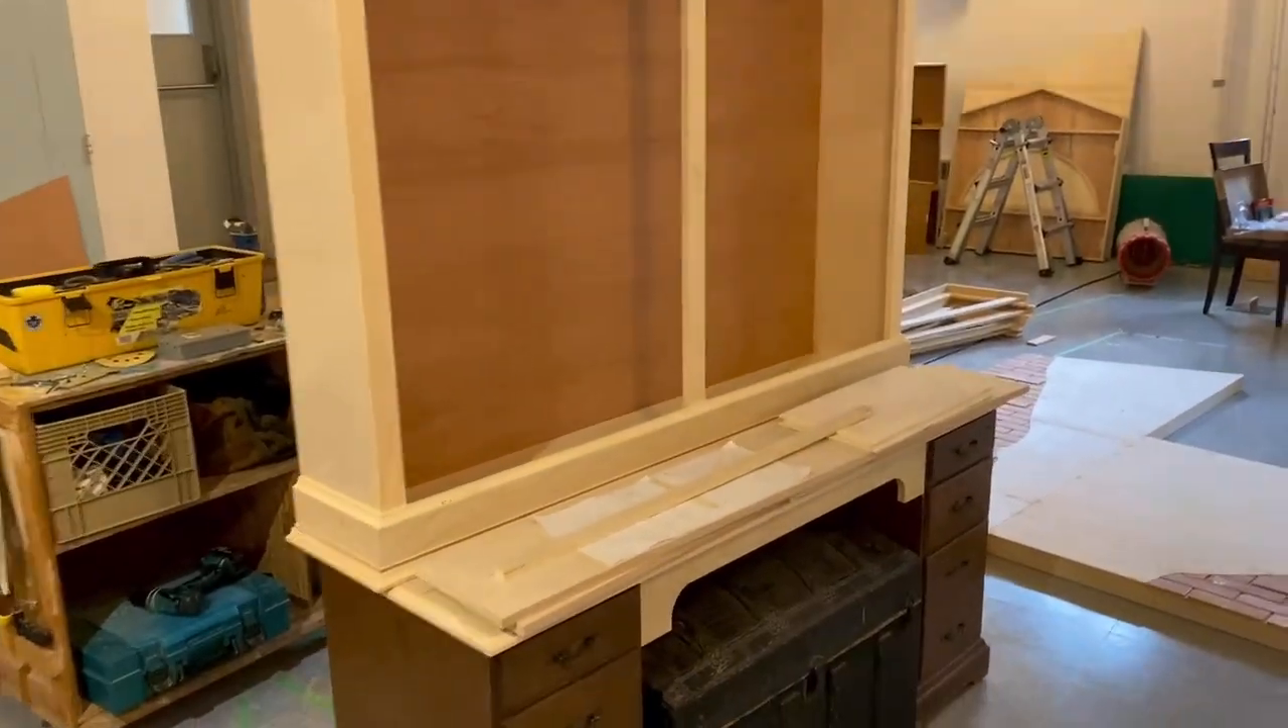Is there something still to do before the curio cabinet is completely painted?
Yes.